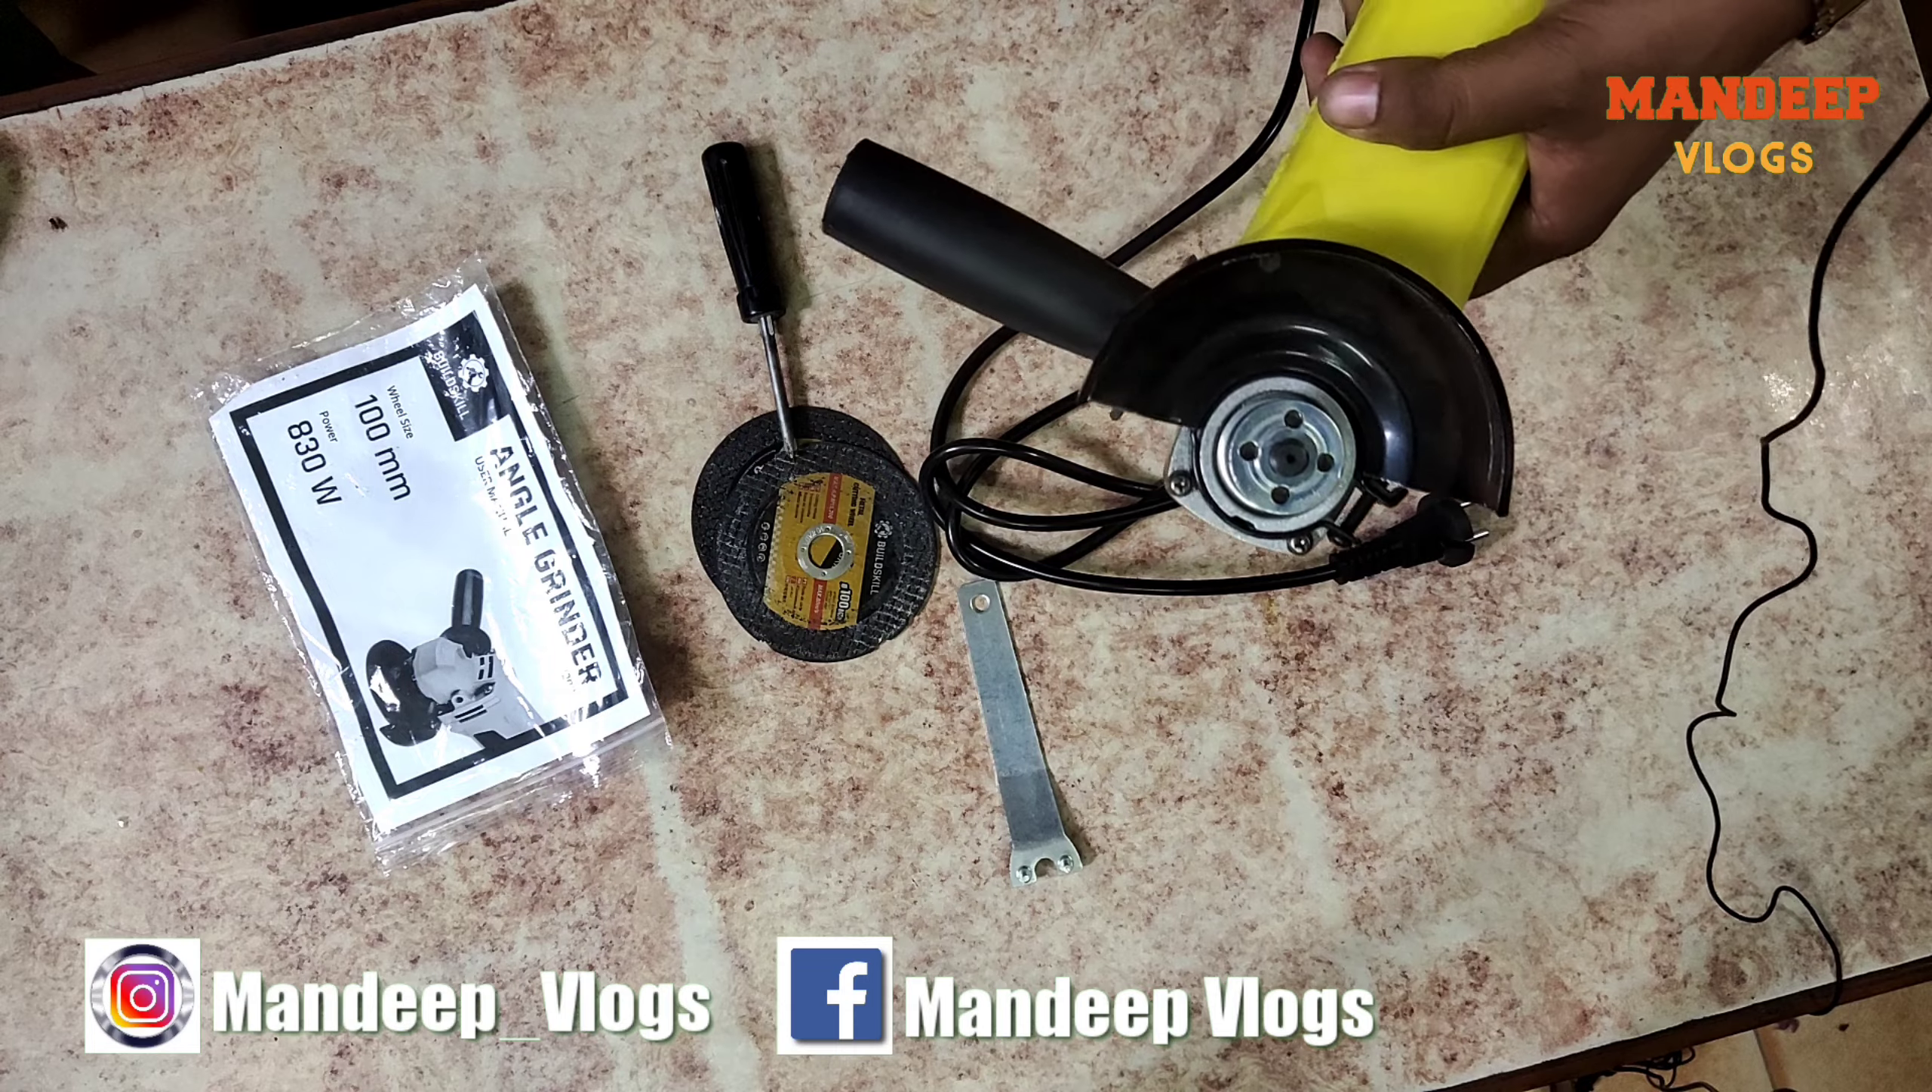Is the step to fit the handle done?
Yes.